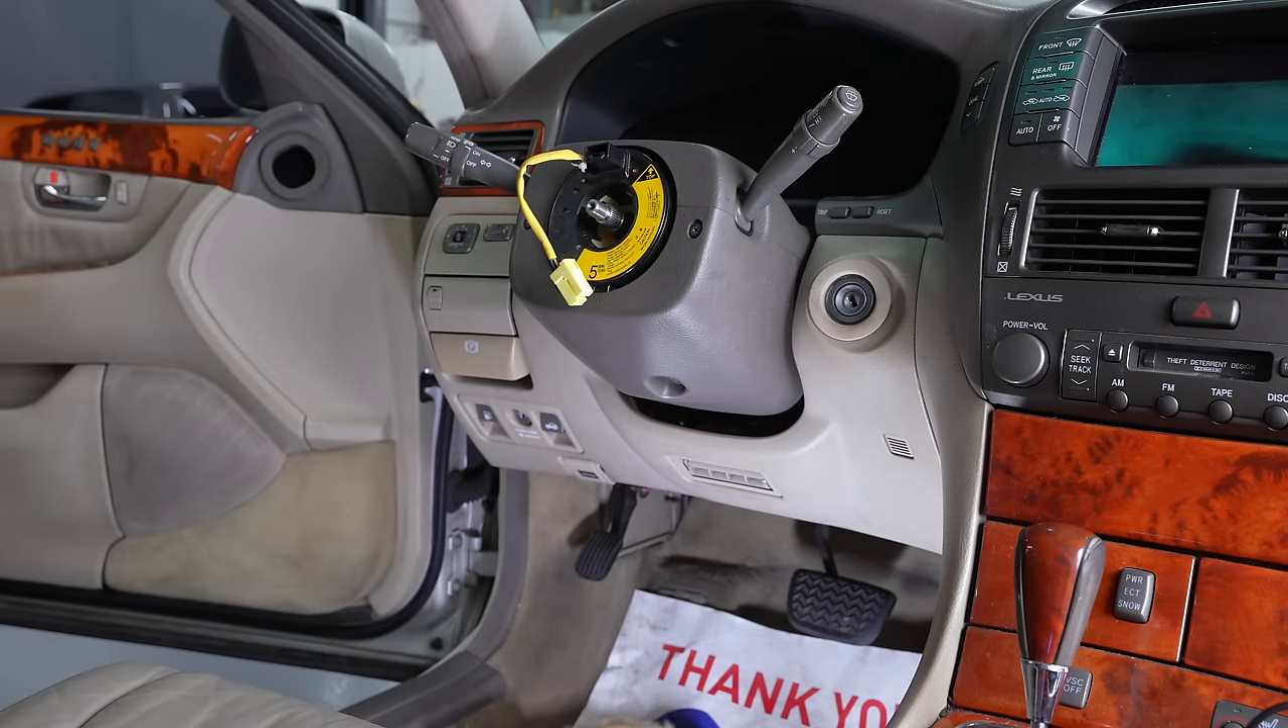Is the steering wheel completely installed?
No.